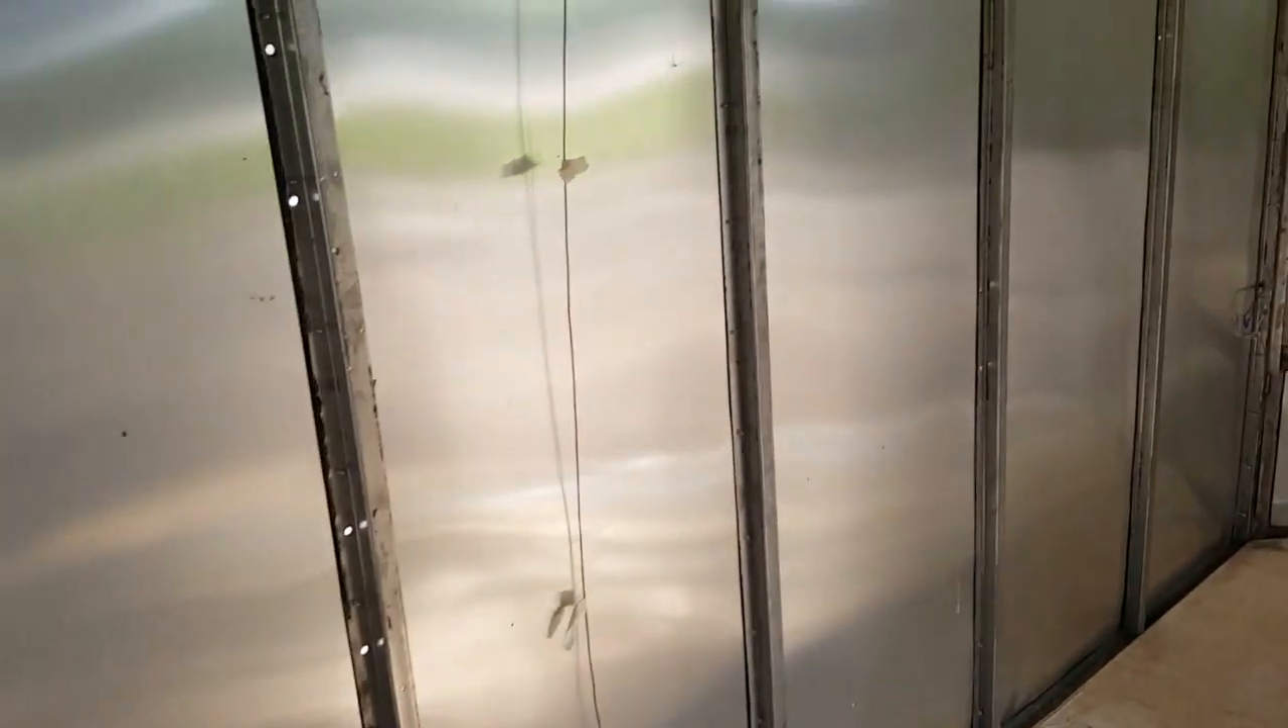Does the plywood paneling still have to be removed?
No.